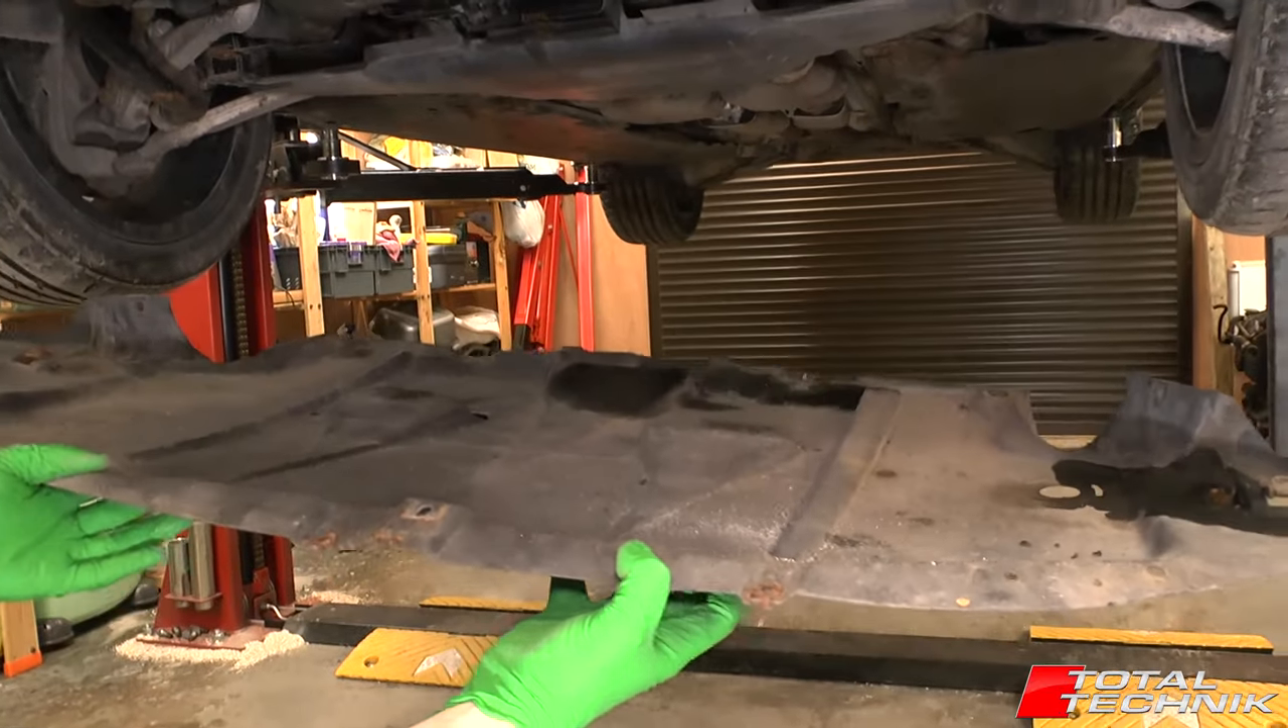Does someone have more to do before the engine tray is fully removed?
No.